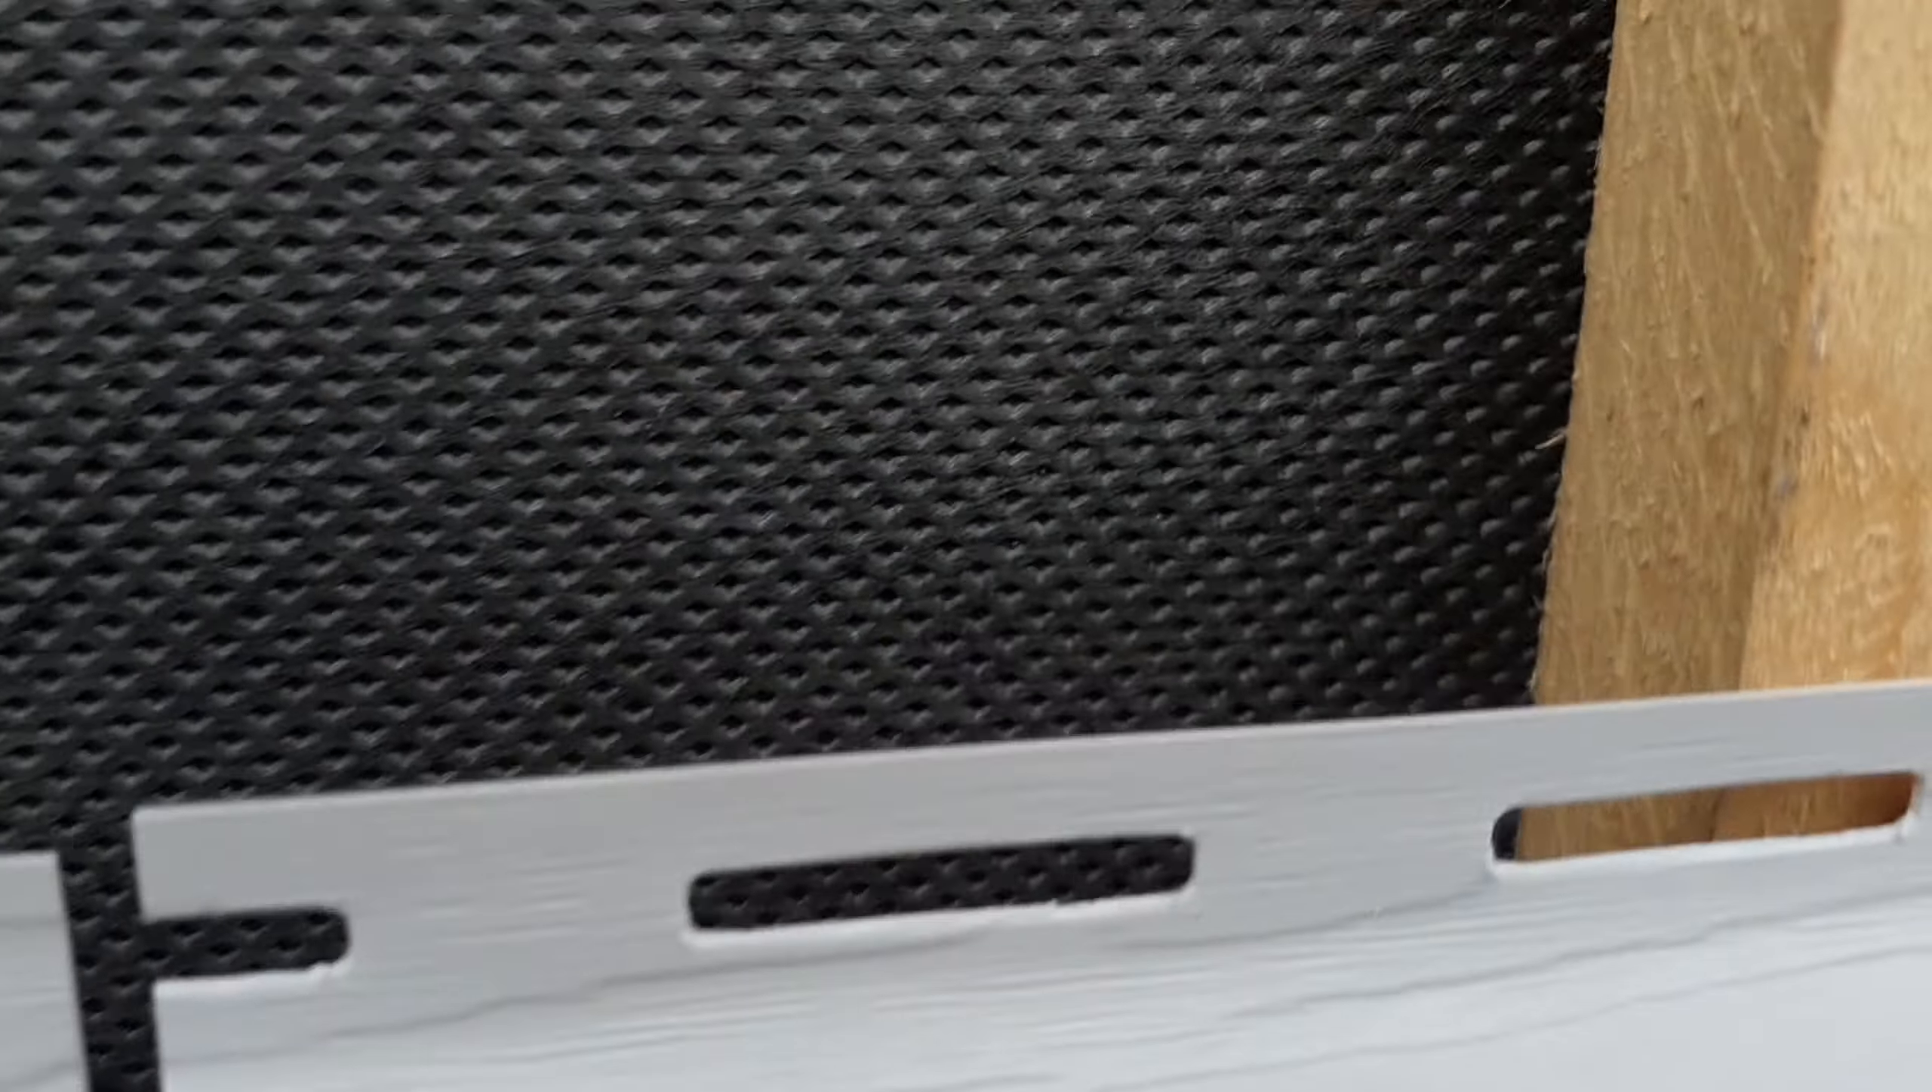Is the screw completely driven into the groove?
No.